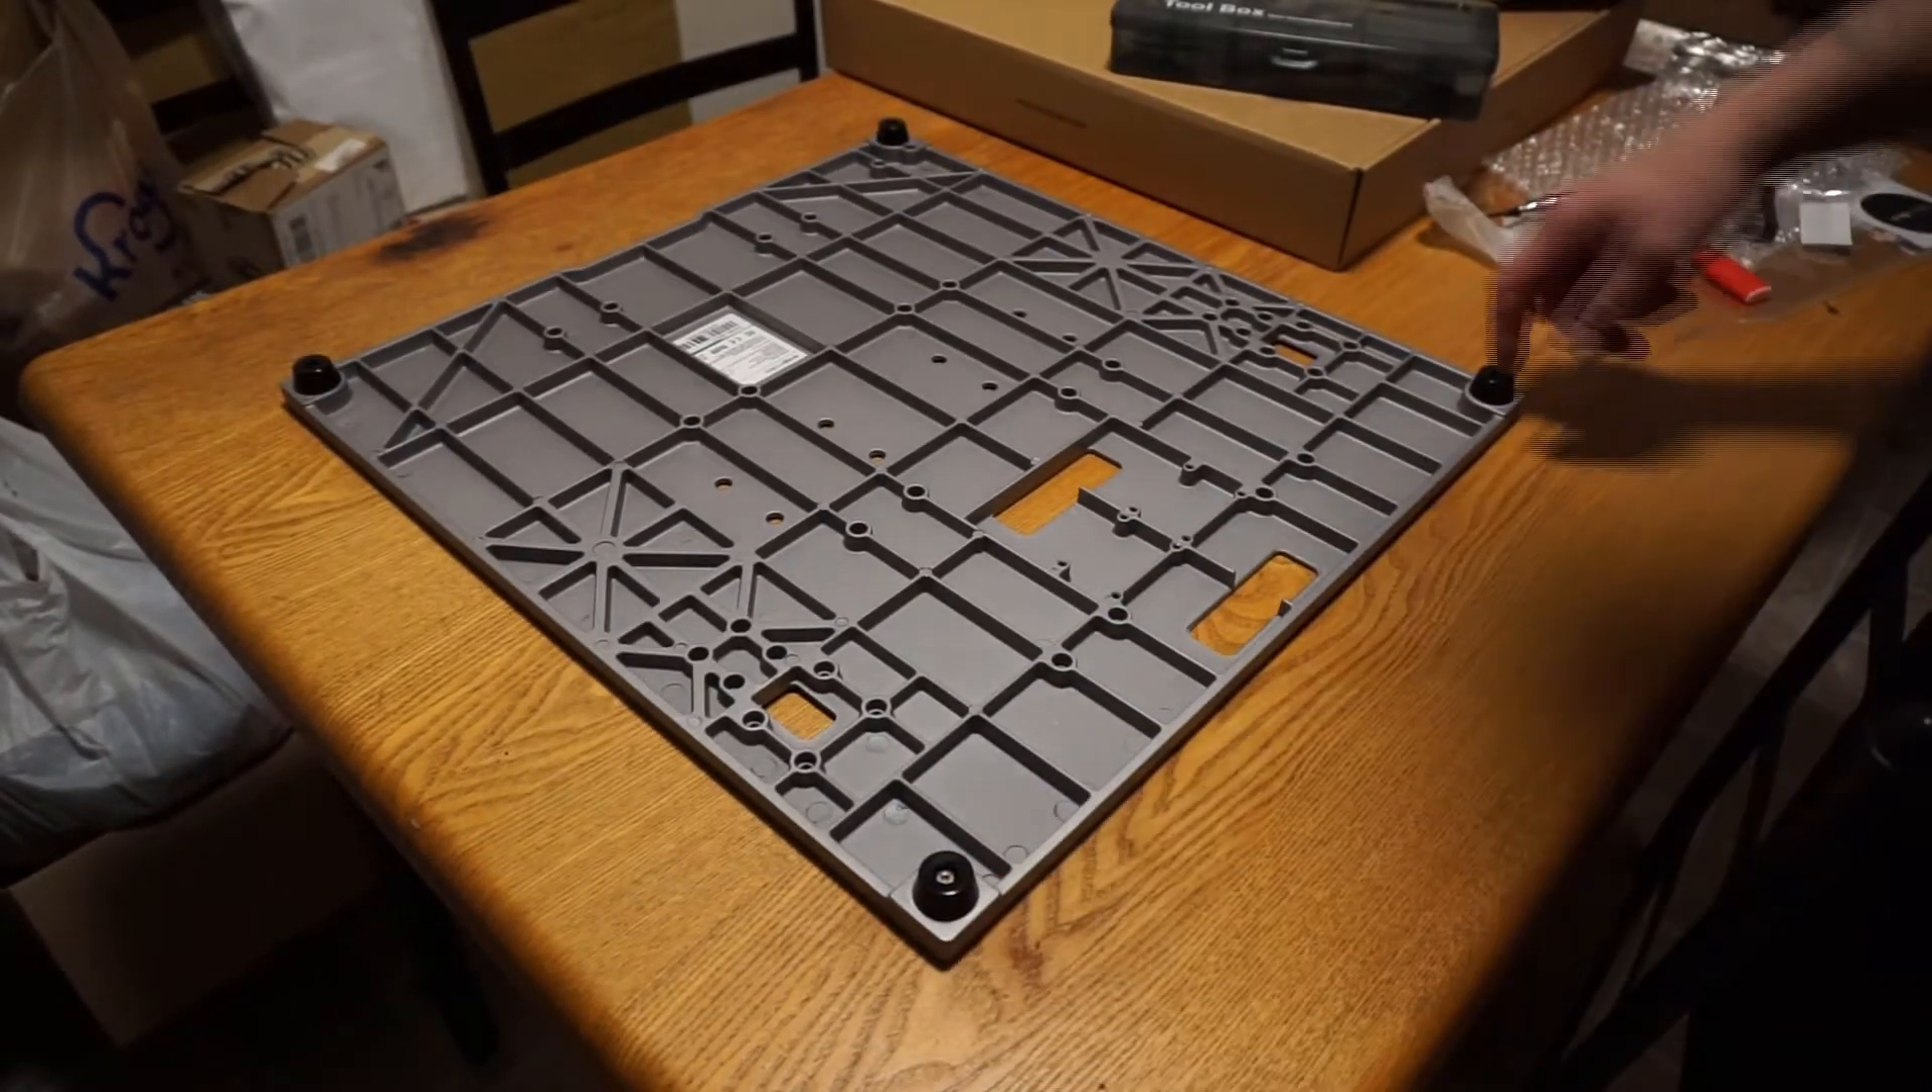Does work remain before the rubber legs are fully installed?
No.